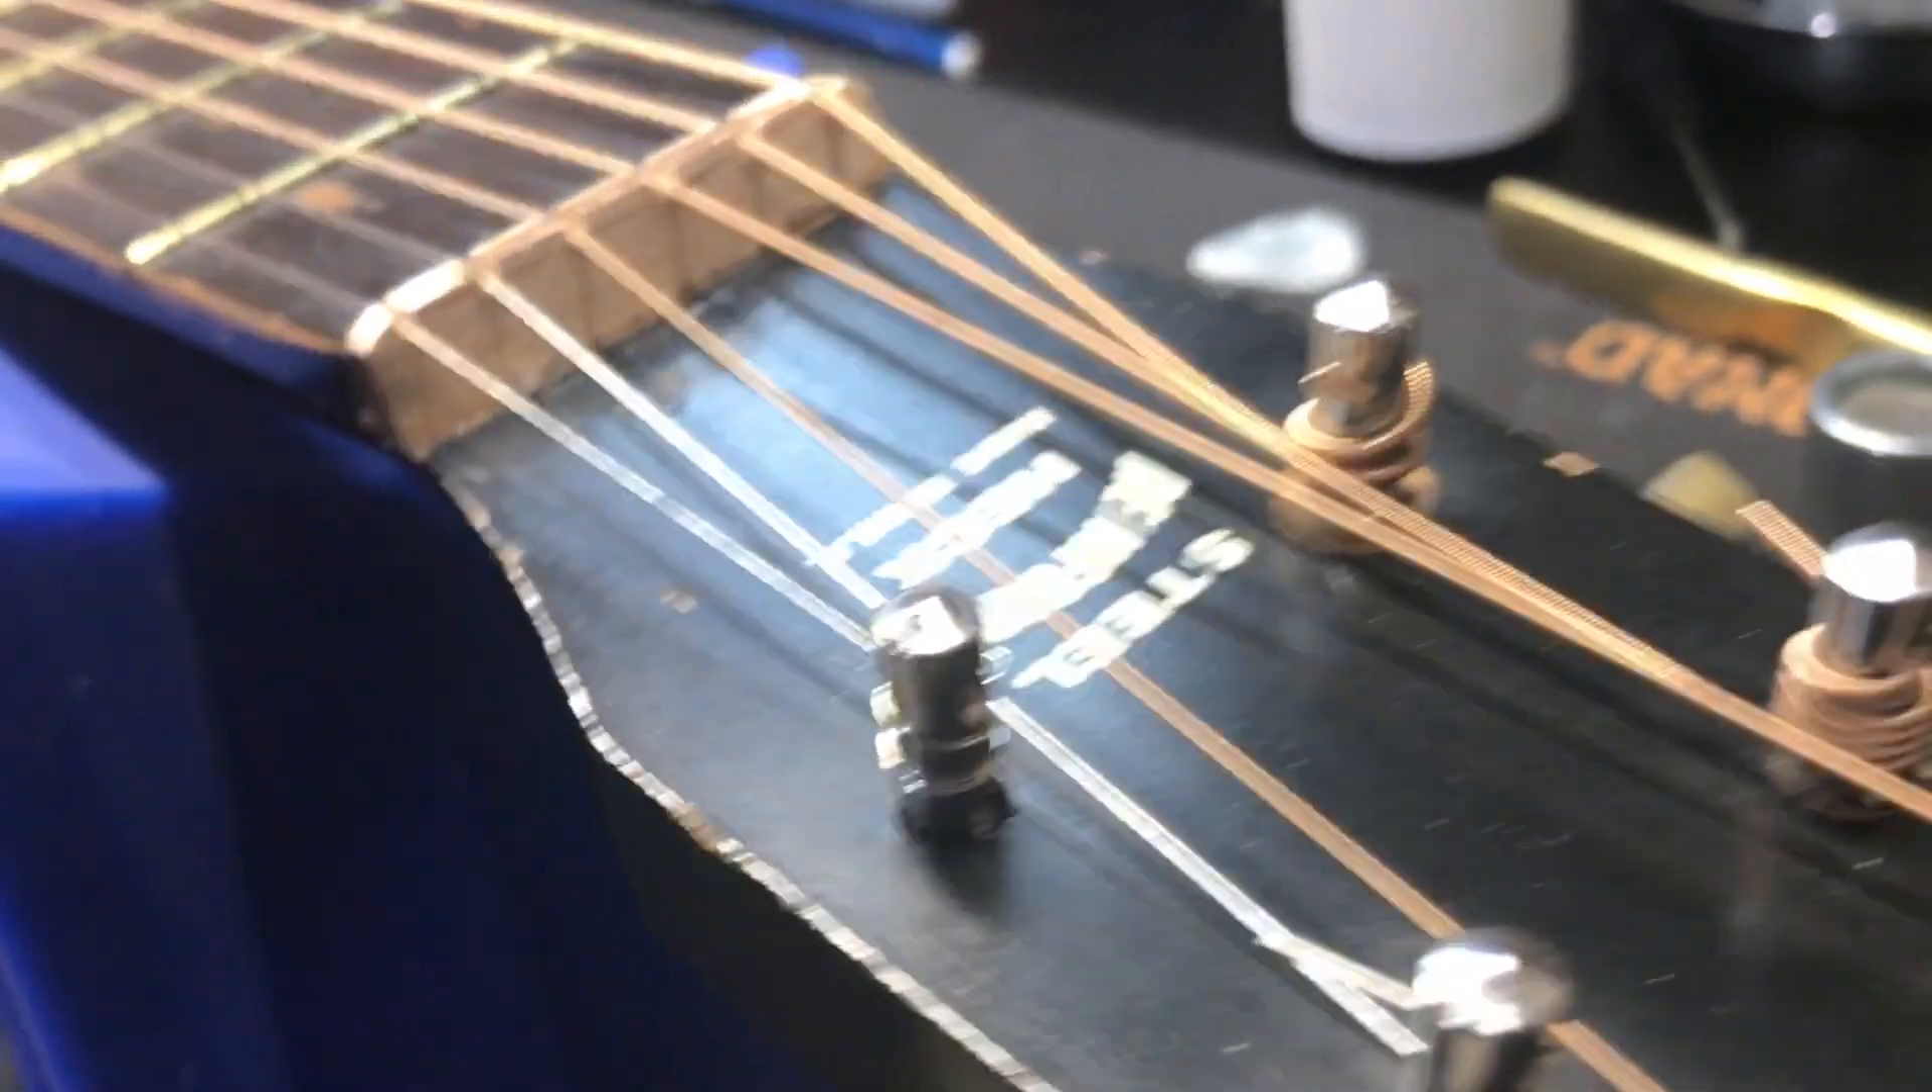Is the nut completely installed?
Yes.